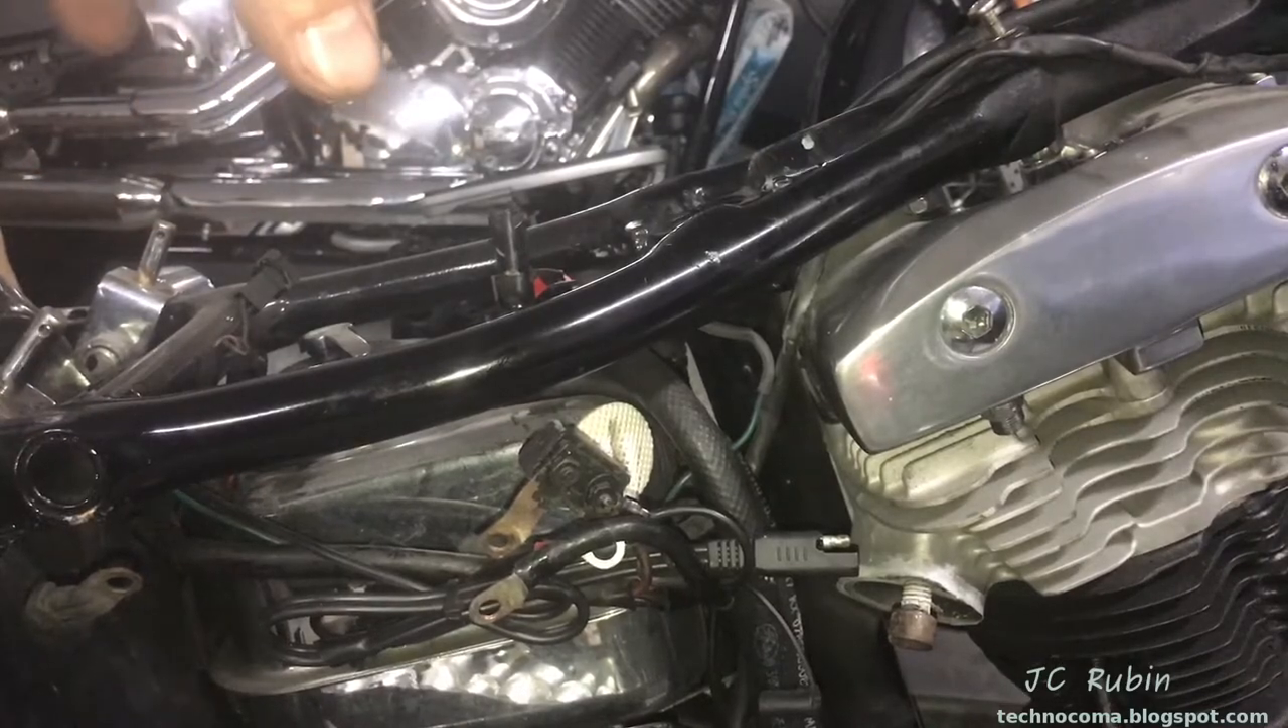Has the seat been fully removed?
Yes.